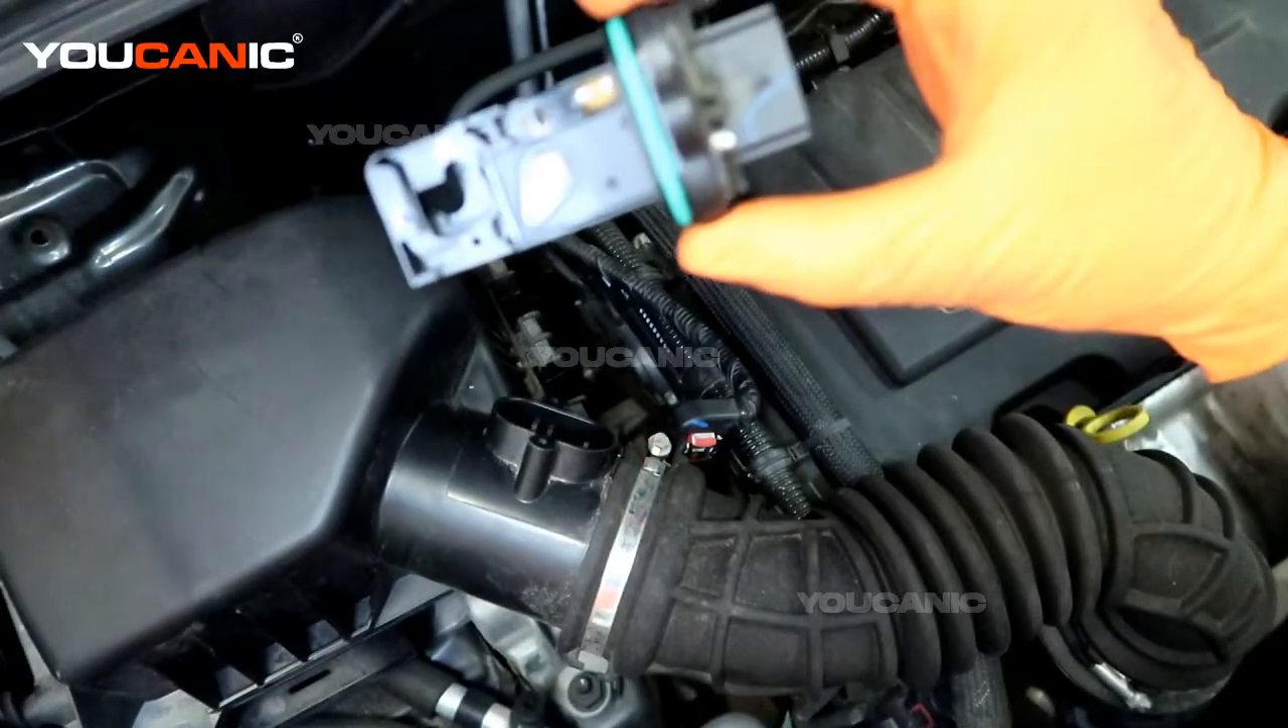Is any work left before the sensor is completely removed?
No.